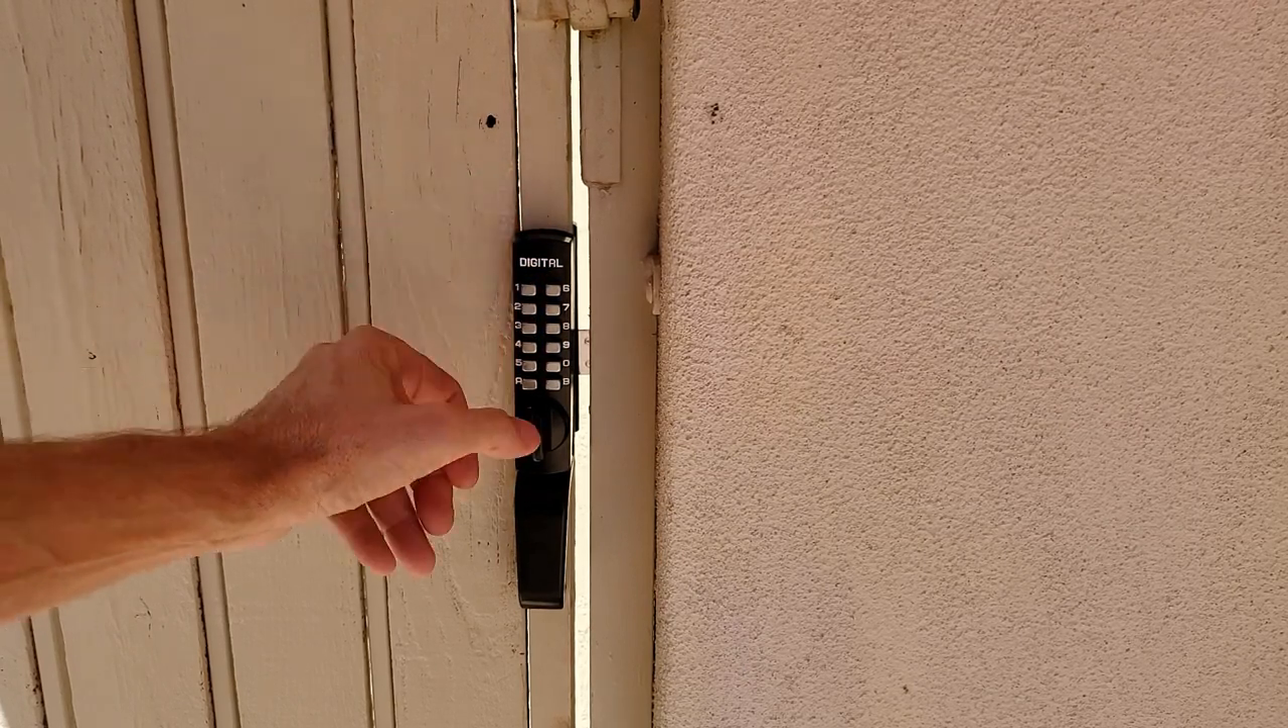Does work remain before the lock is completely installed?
No.